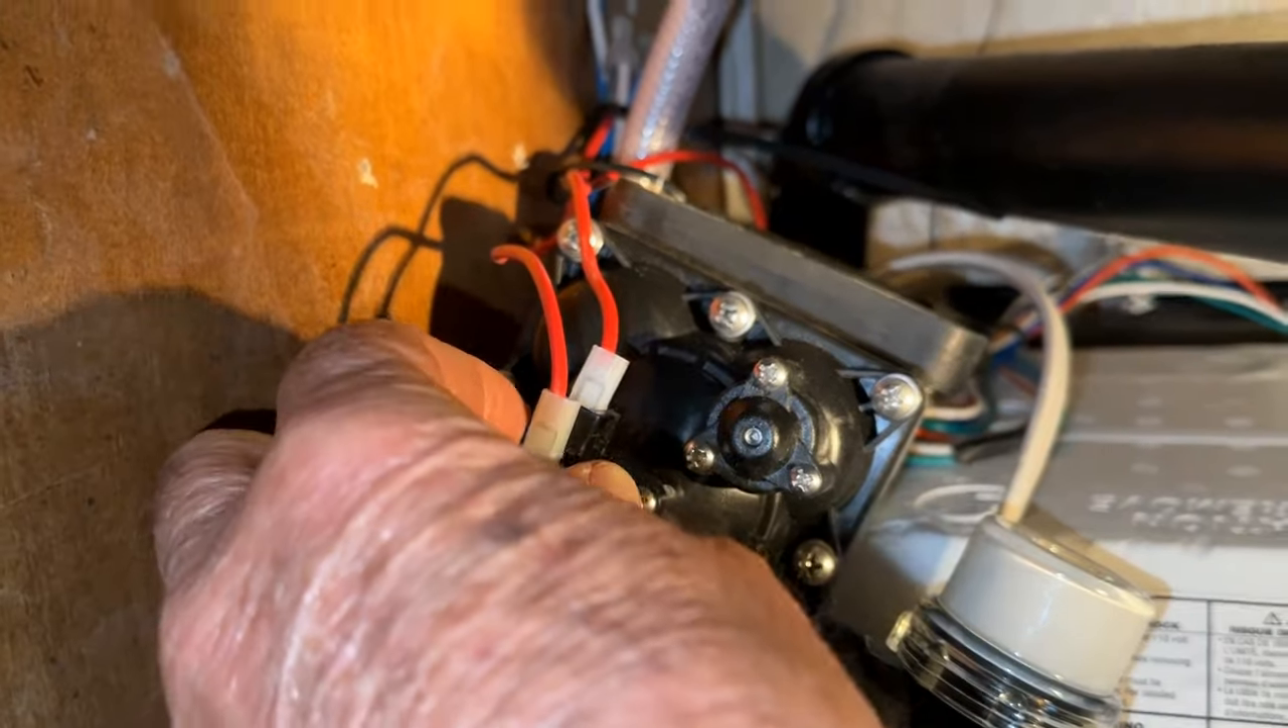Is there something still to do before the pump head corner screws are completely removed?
Yes.